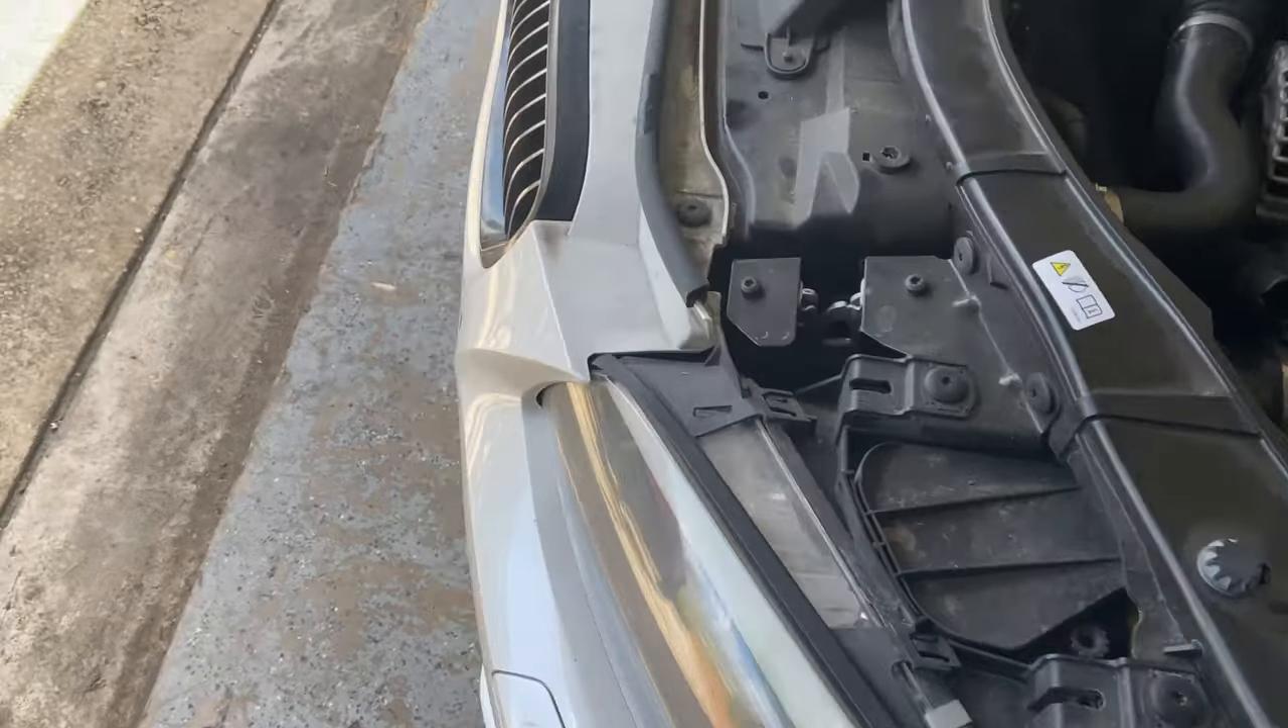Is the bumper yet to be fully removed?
Yes.